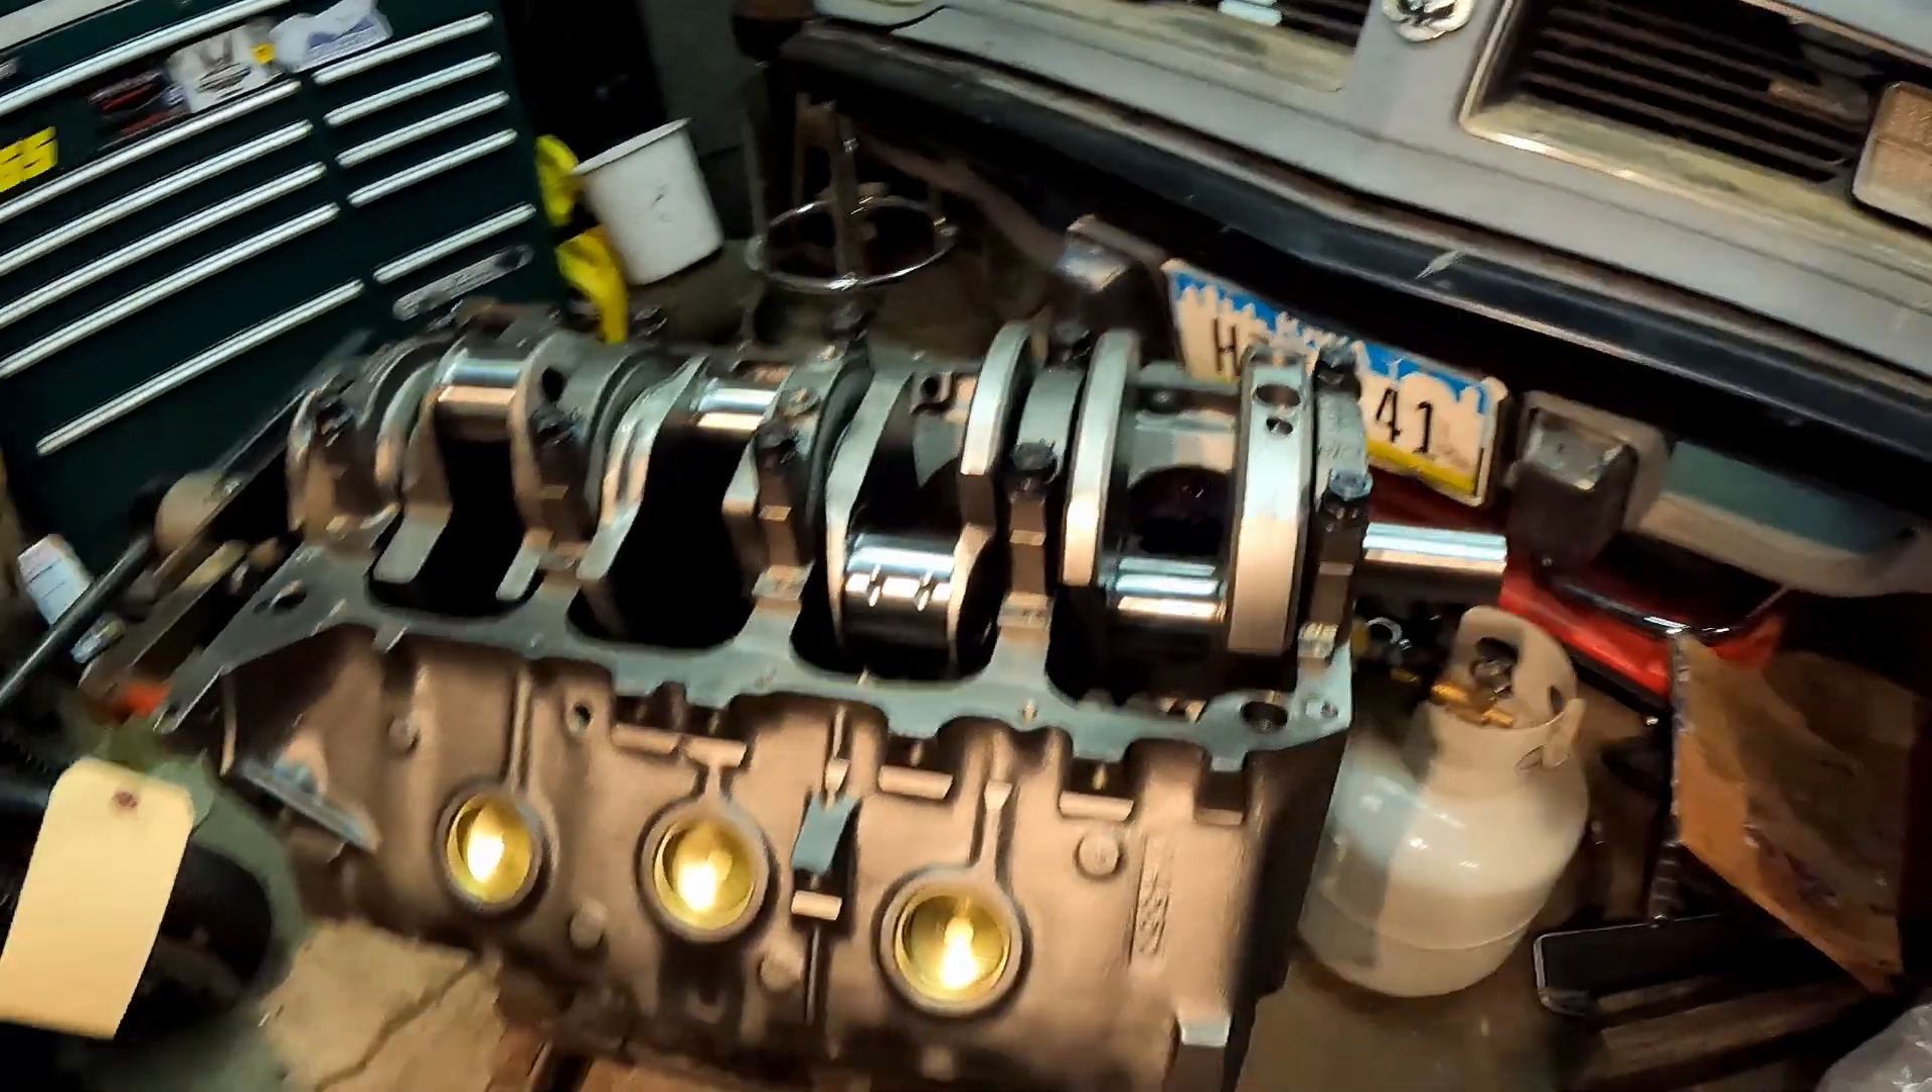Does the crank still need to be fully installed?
No.